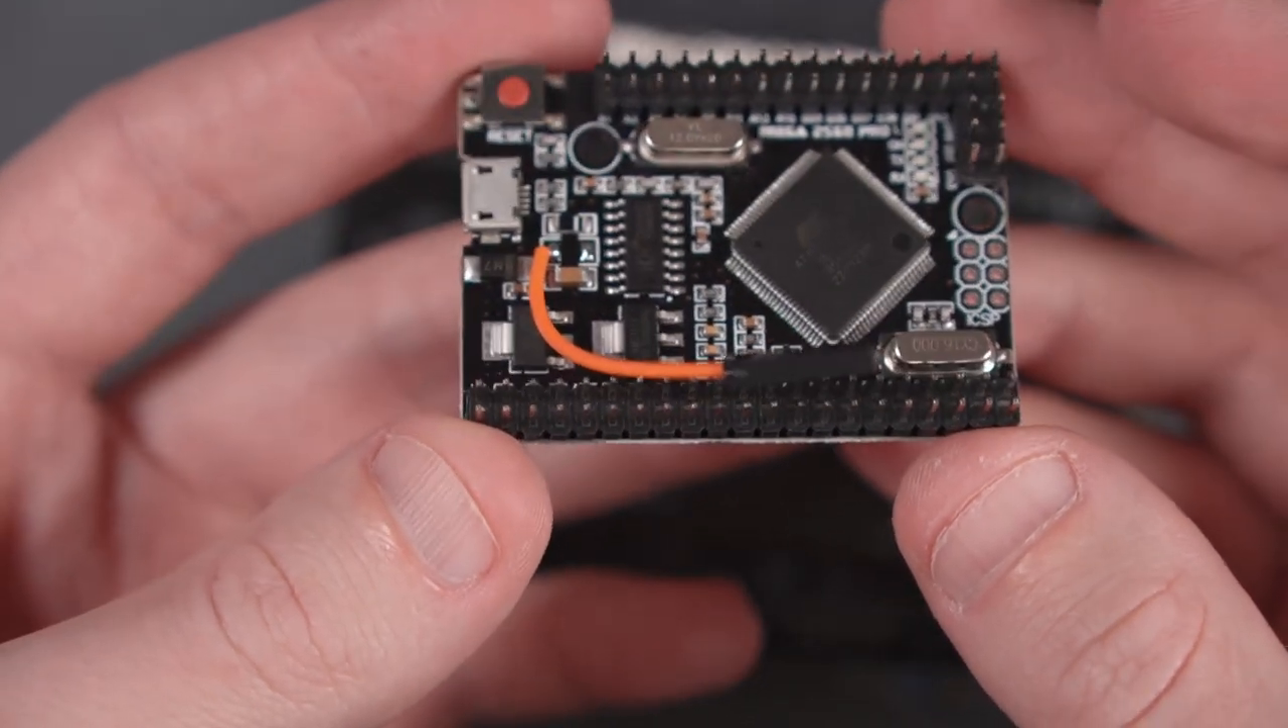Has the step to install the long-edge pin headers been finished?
Yes.